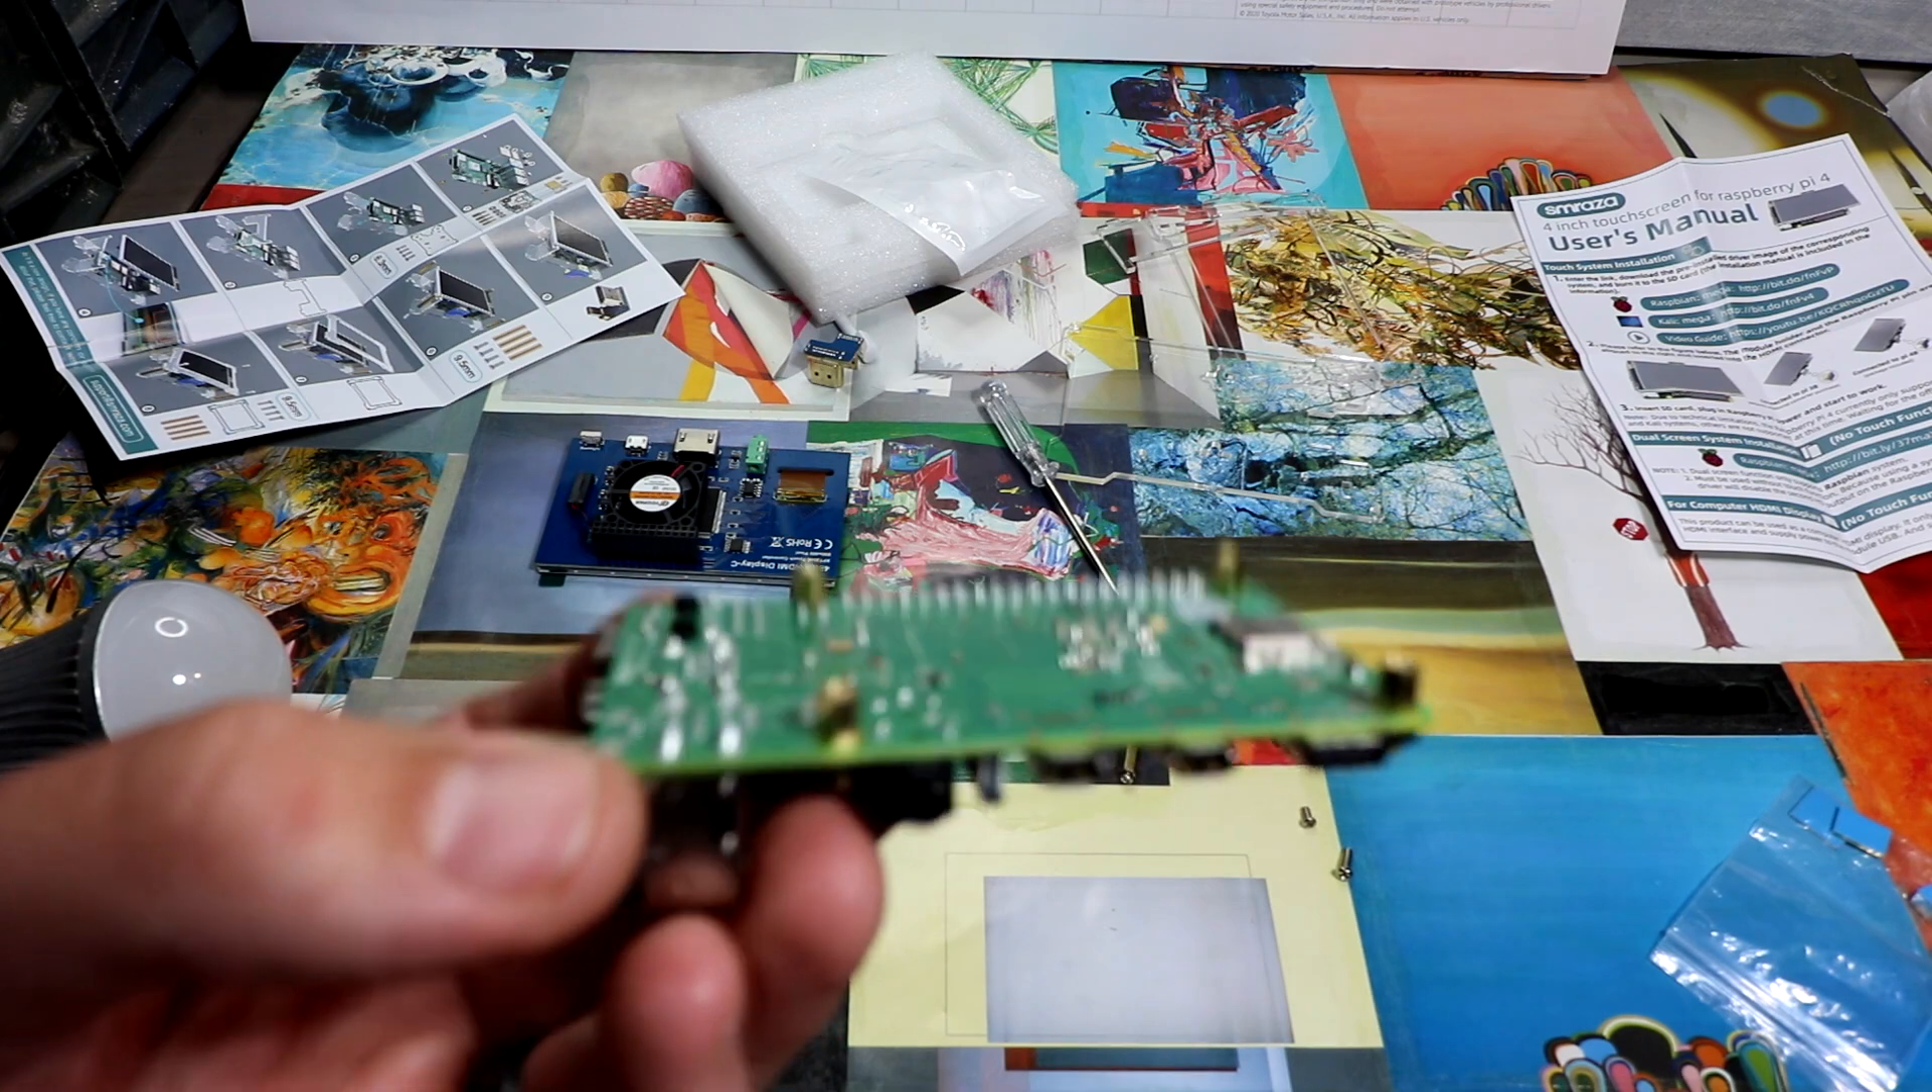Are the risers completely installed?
Yes.